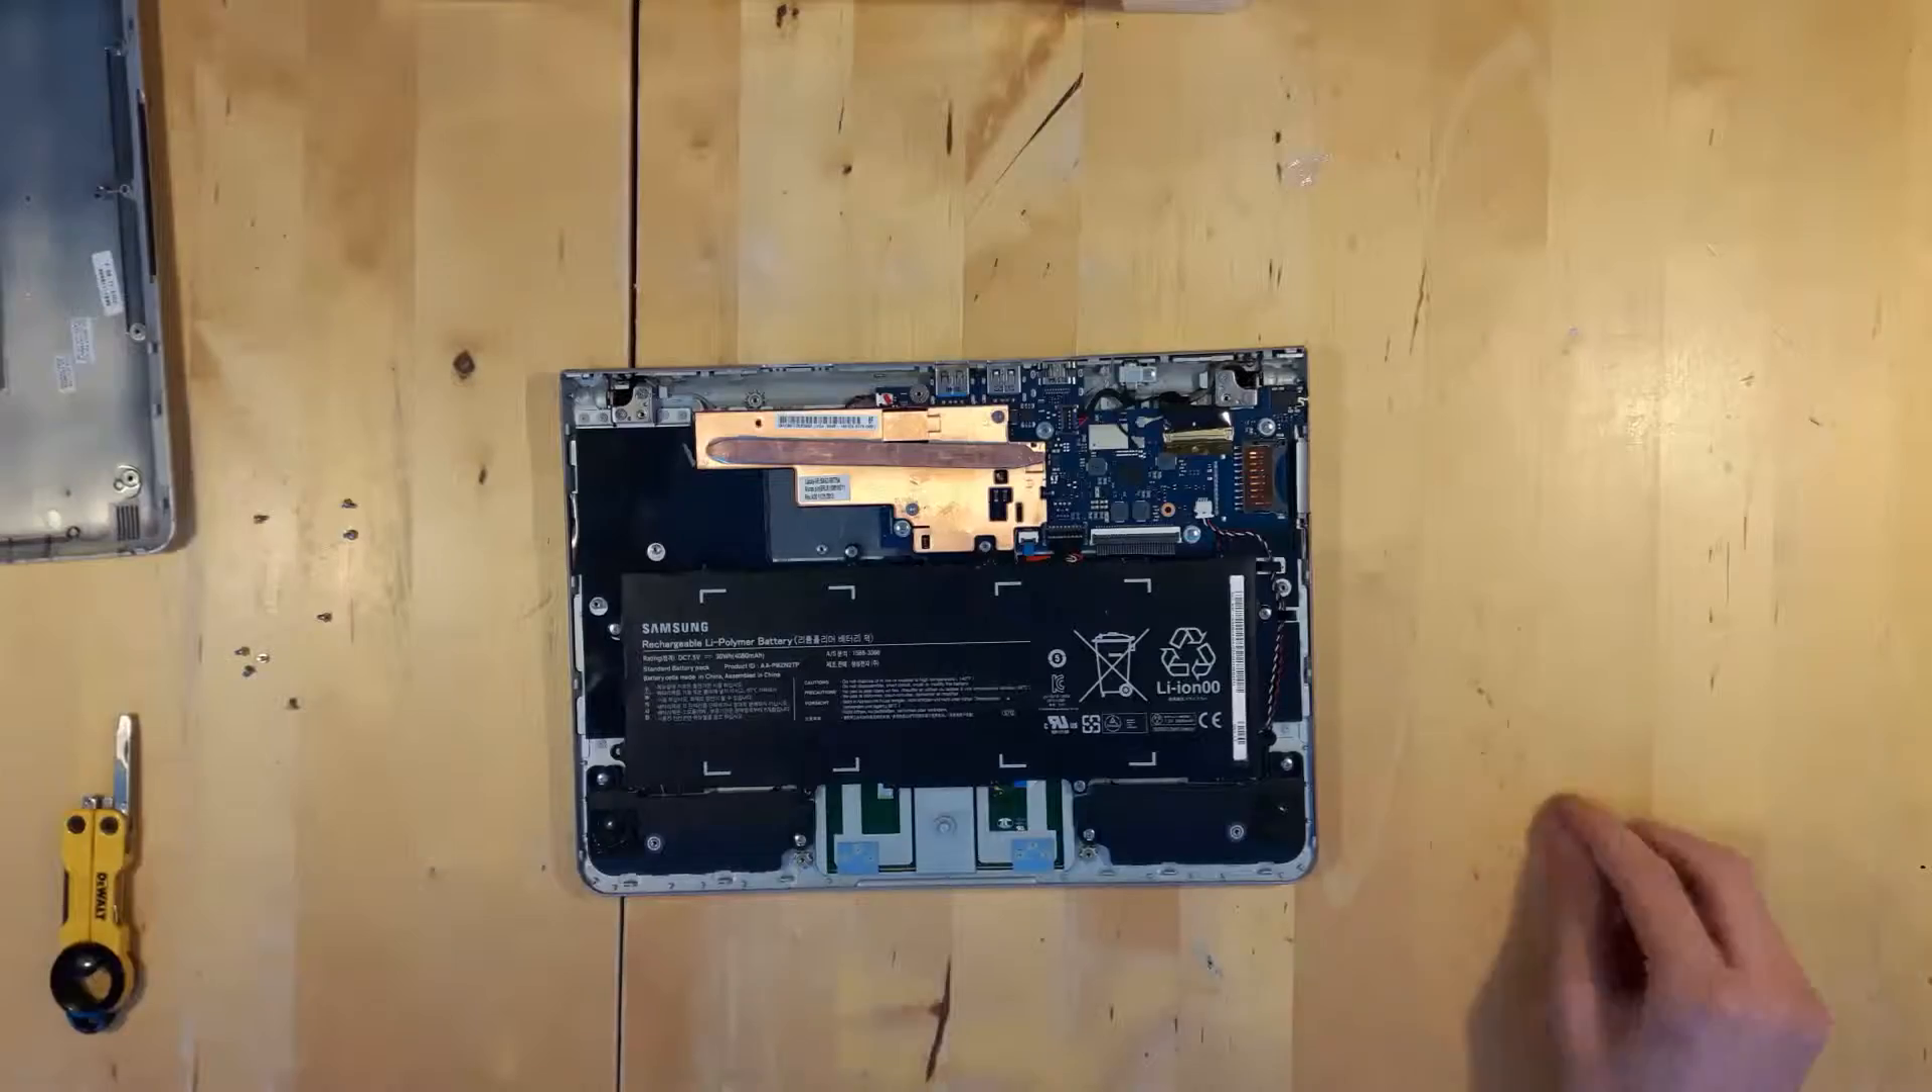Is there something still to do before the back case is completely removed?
No.